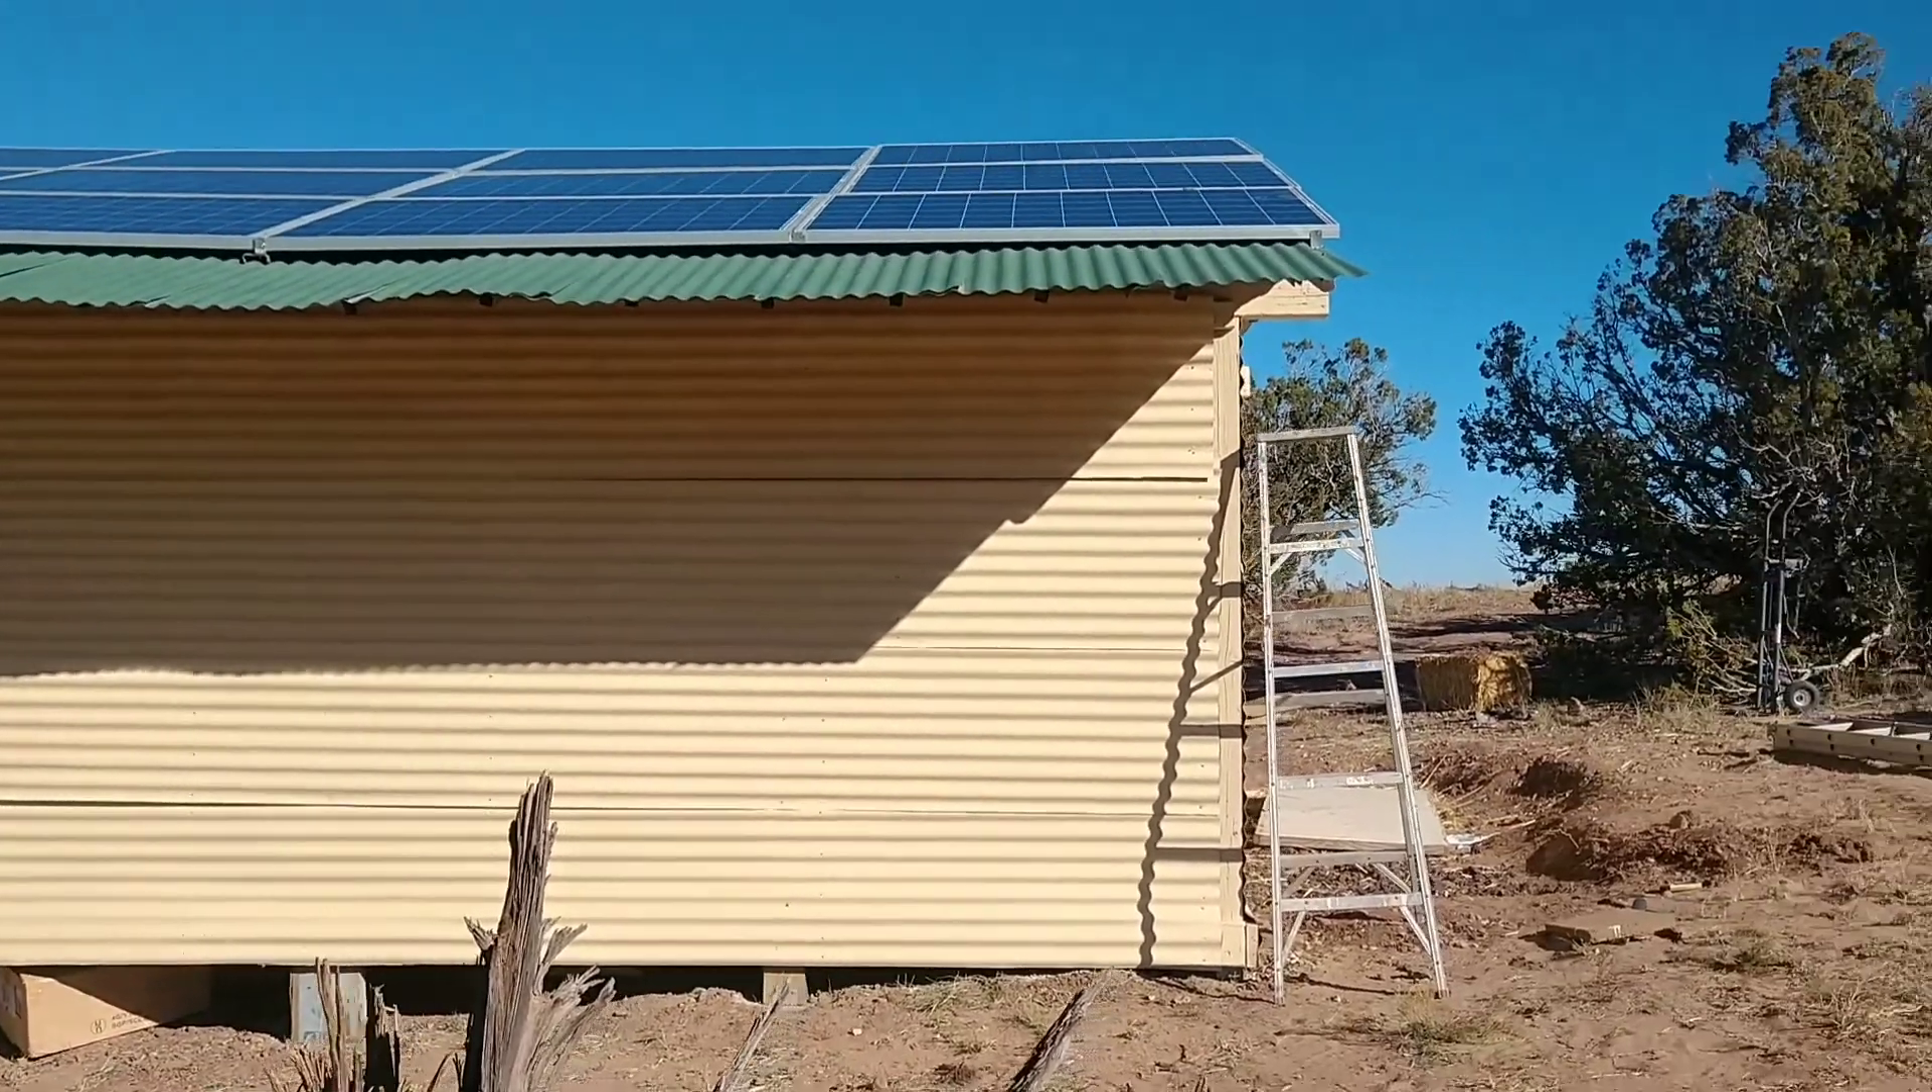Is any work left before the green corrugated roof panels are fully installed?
No.